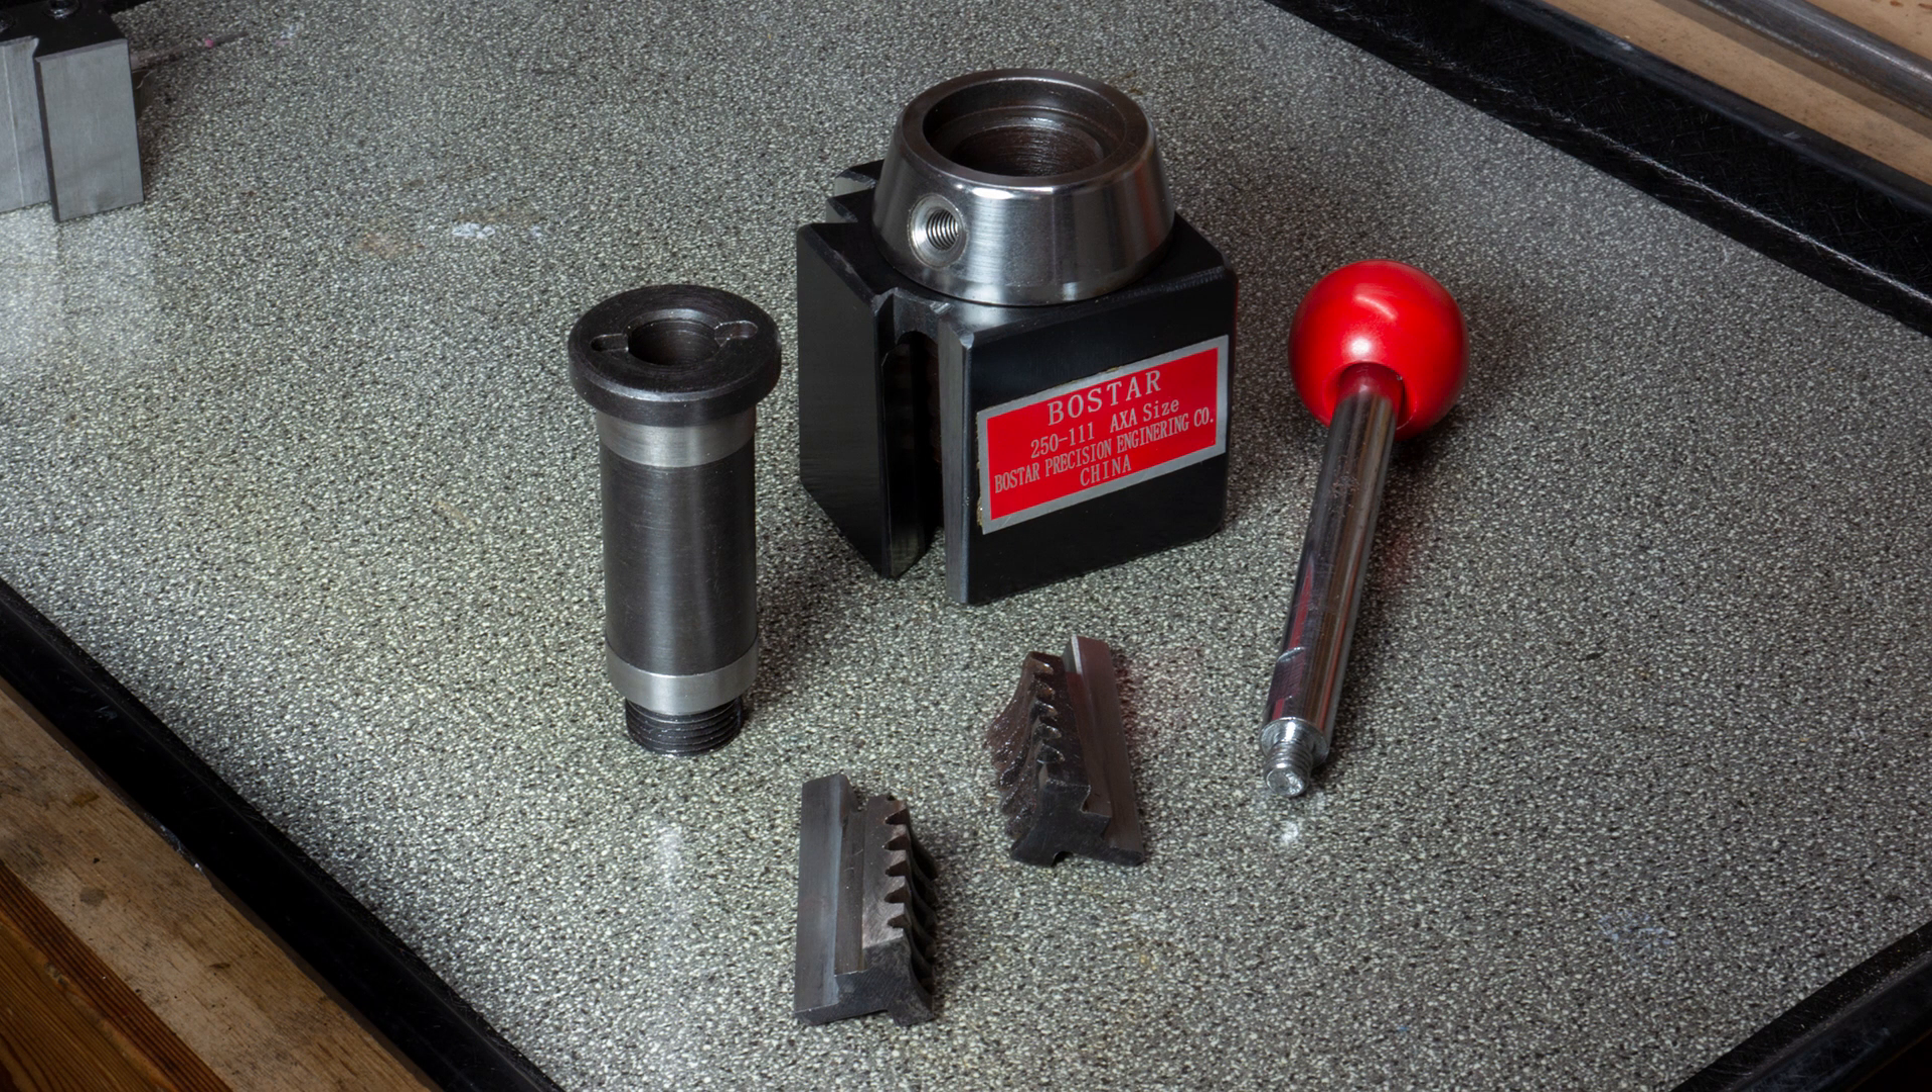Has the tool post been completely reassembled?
No.